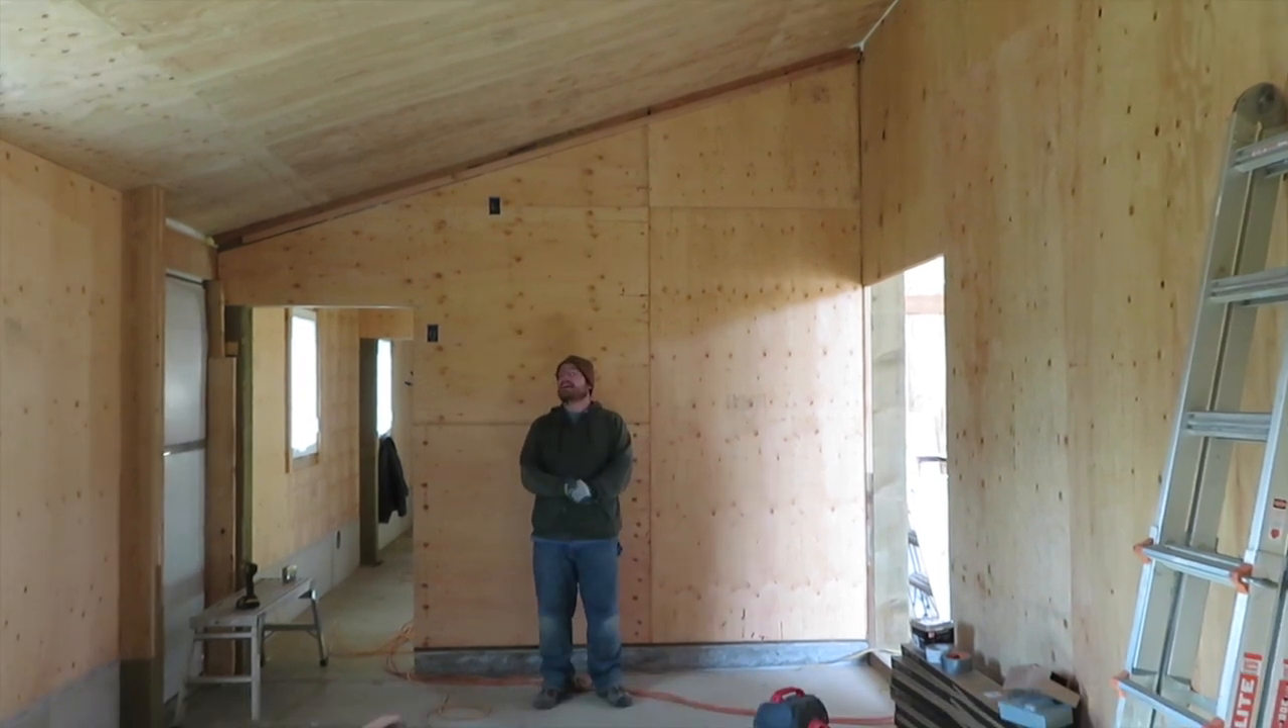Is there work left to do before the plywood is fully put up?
No.